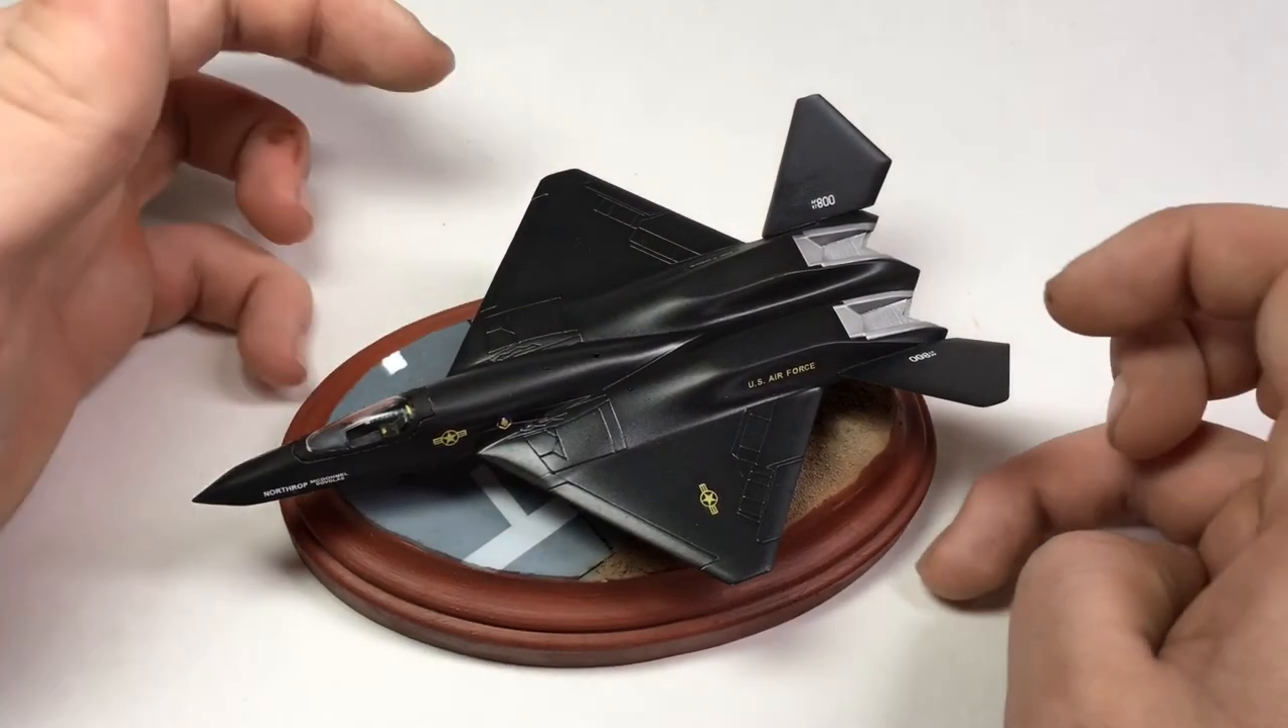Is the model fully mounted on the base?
Yes.